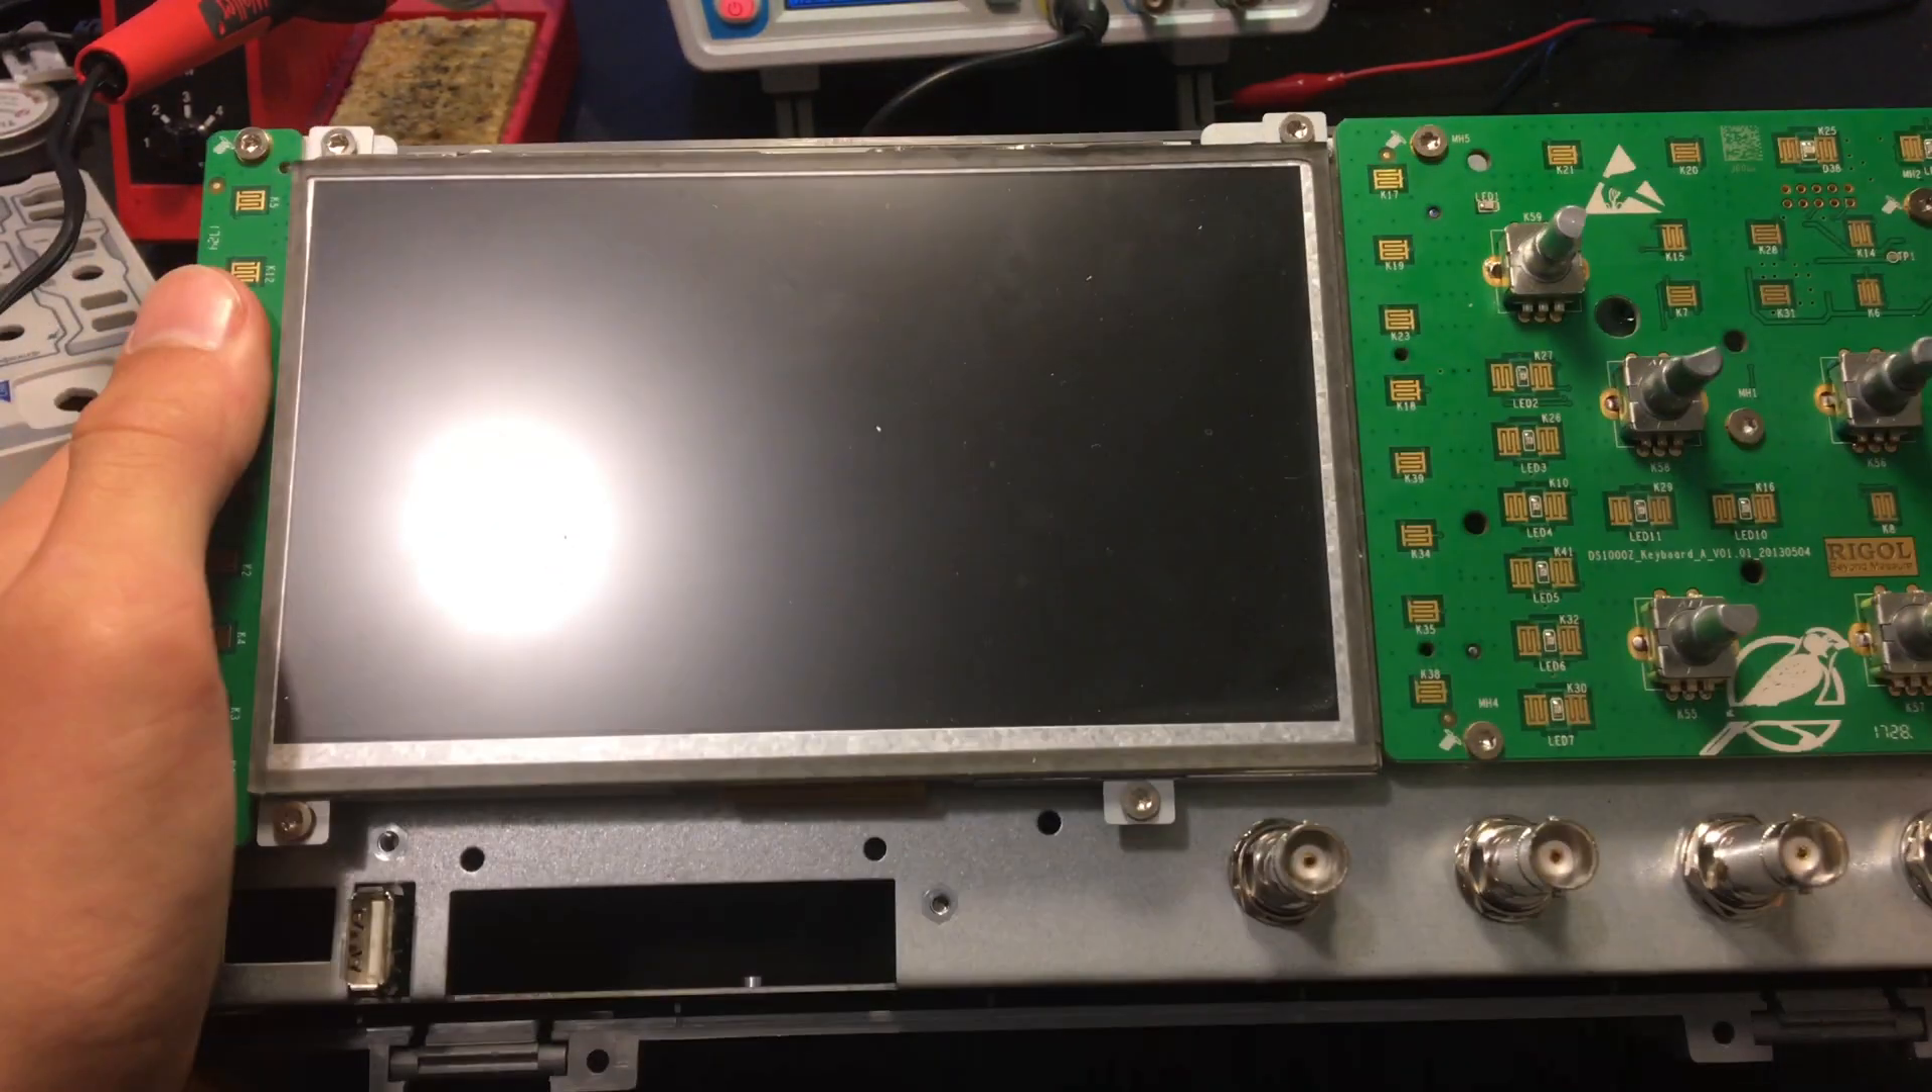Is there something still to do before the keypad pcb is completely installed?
No.